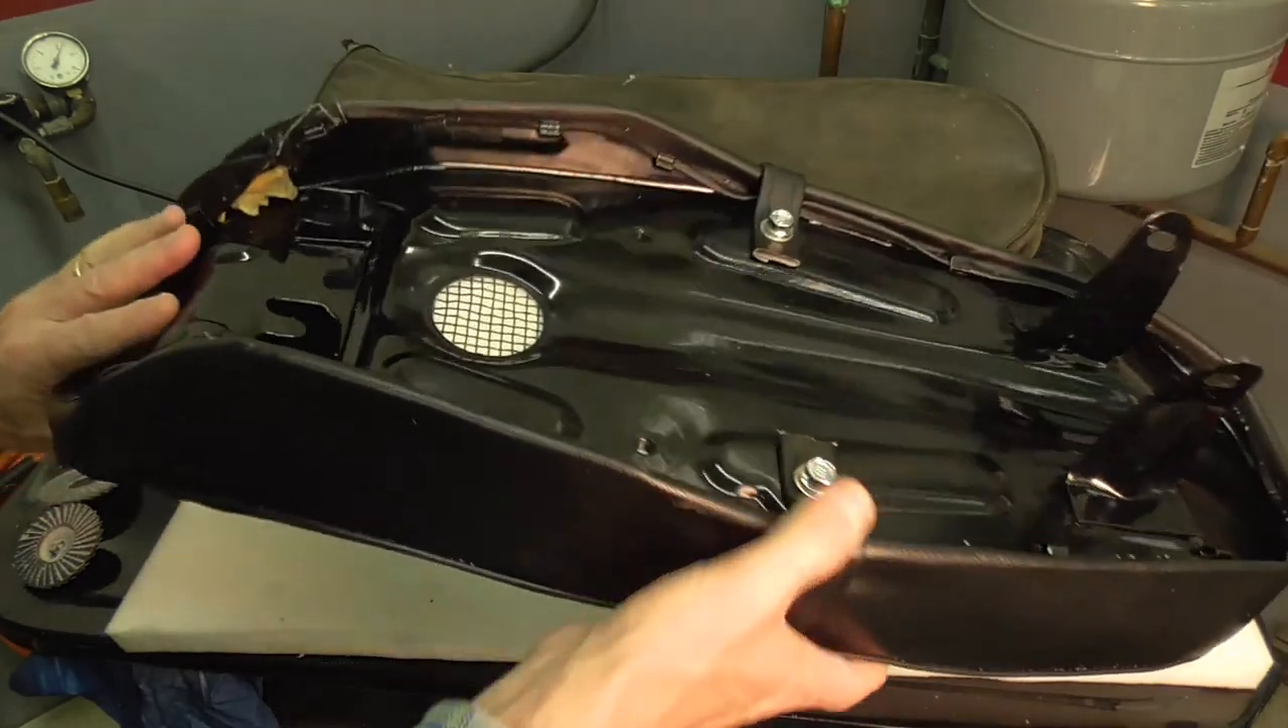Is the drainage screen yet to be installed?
No.